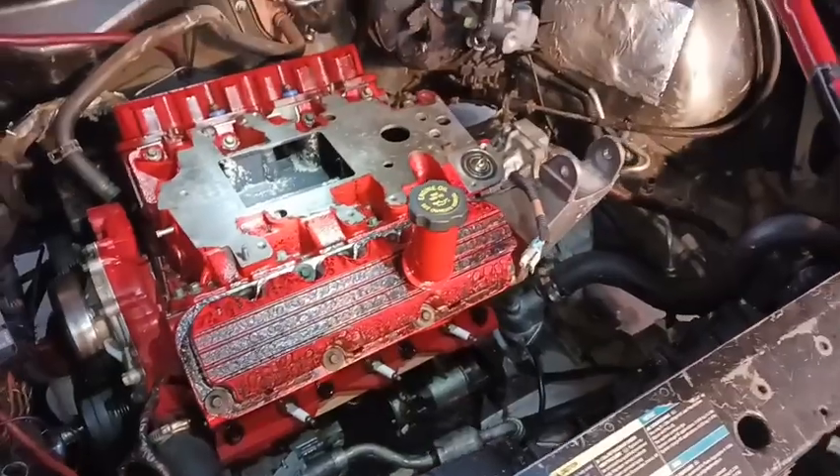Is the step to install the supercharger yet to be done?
Yes.